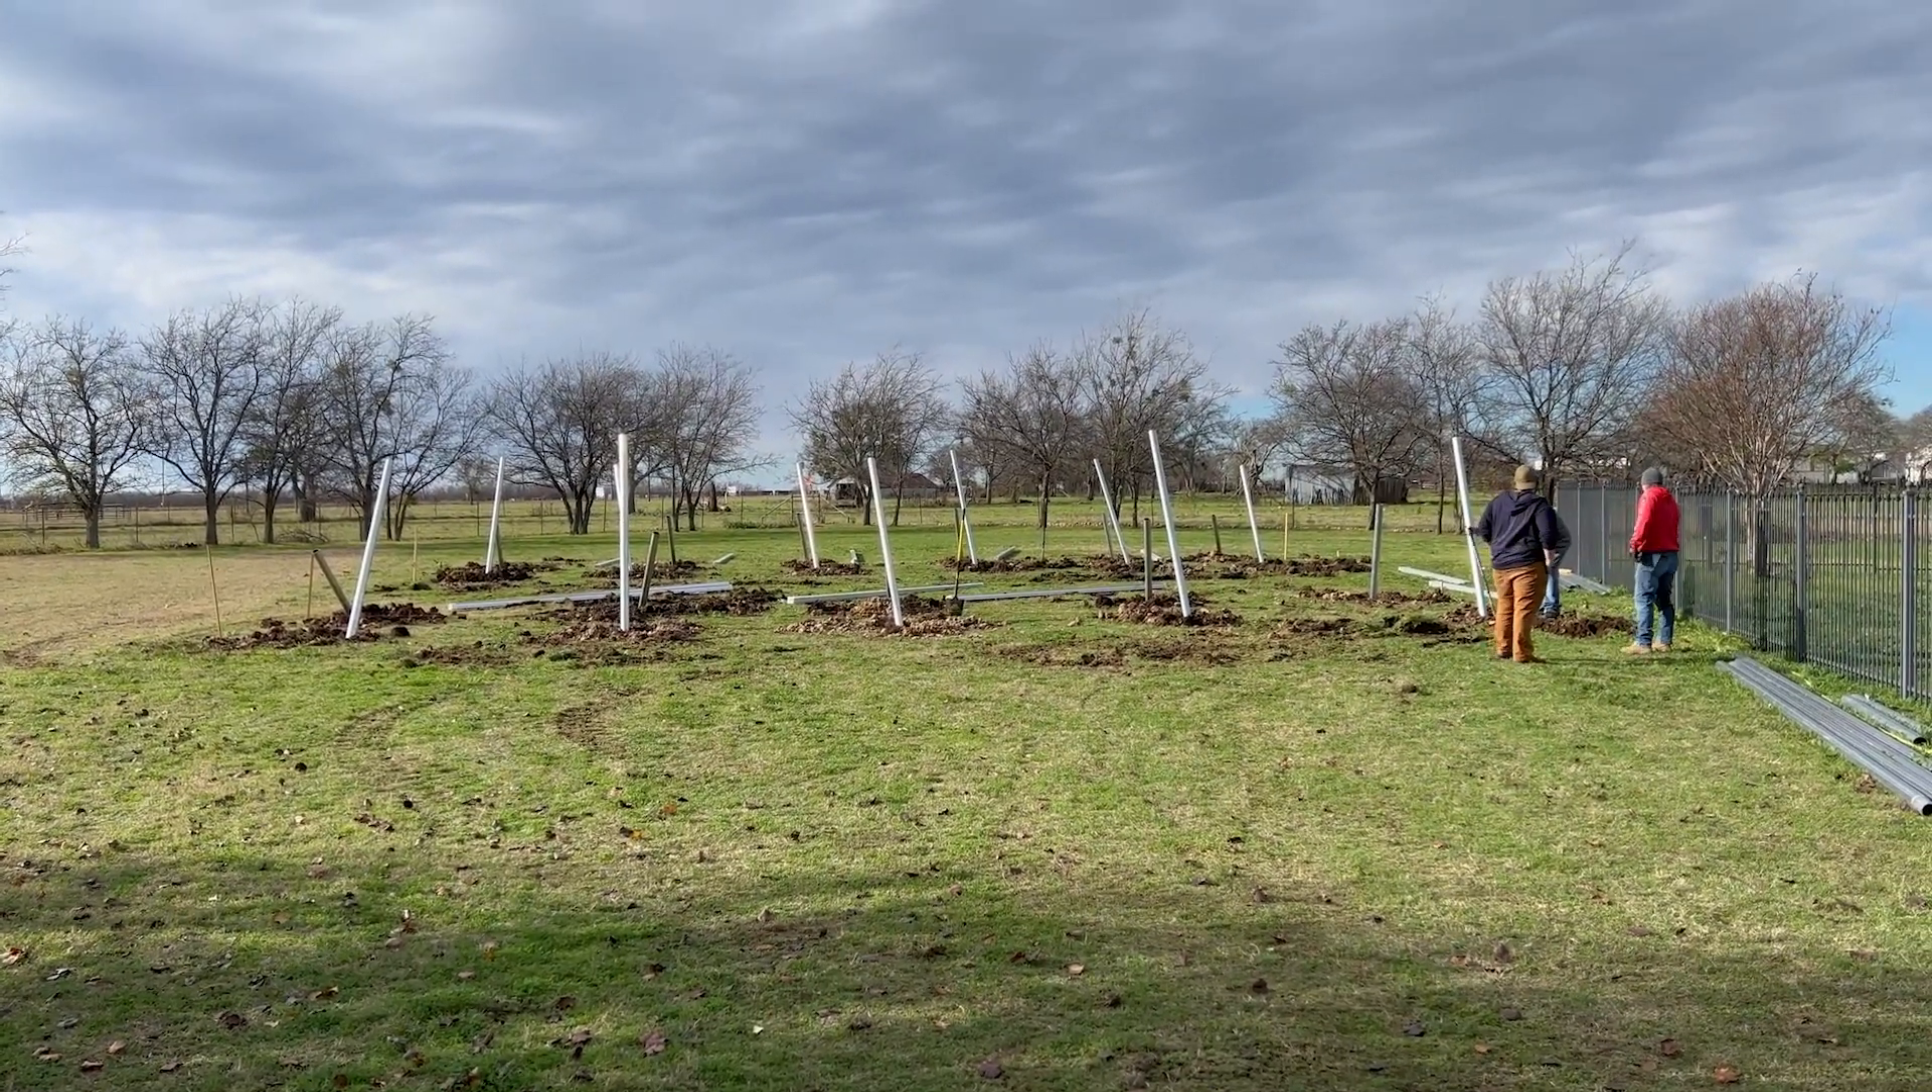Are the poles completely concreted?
No.